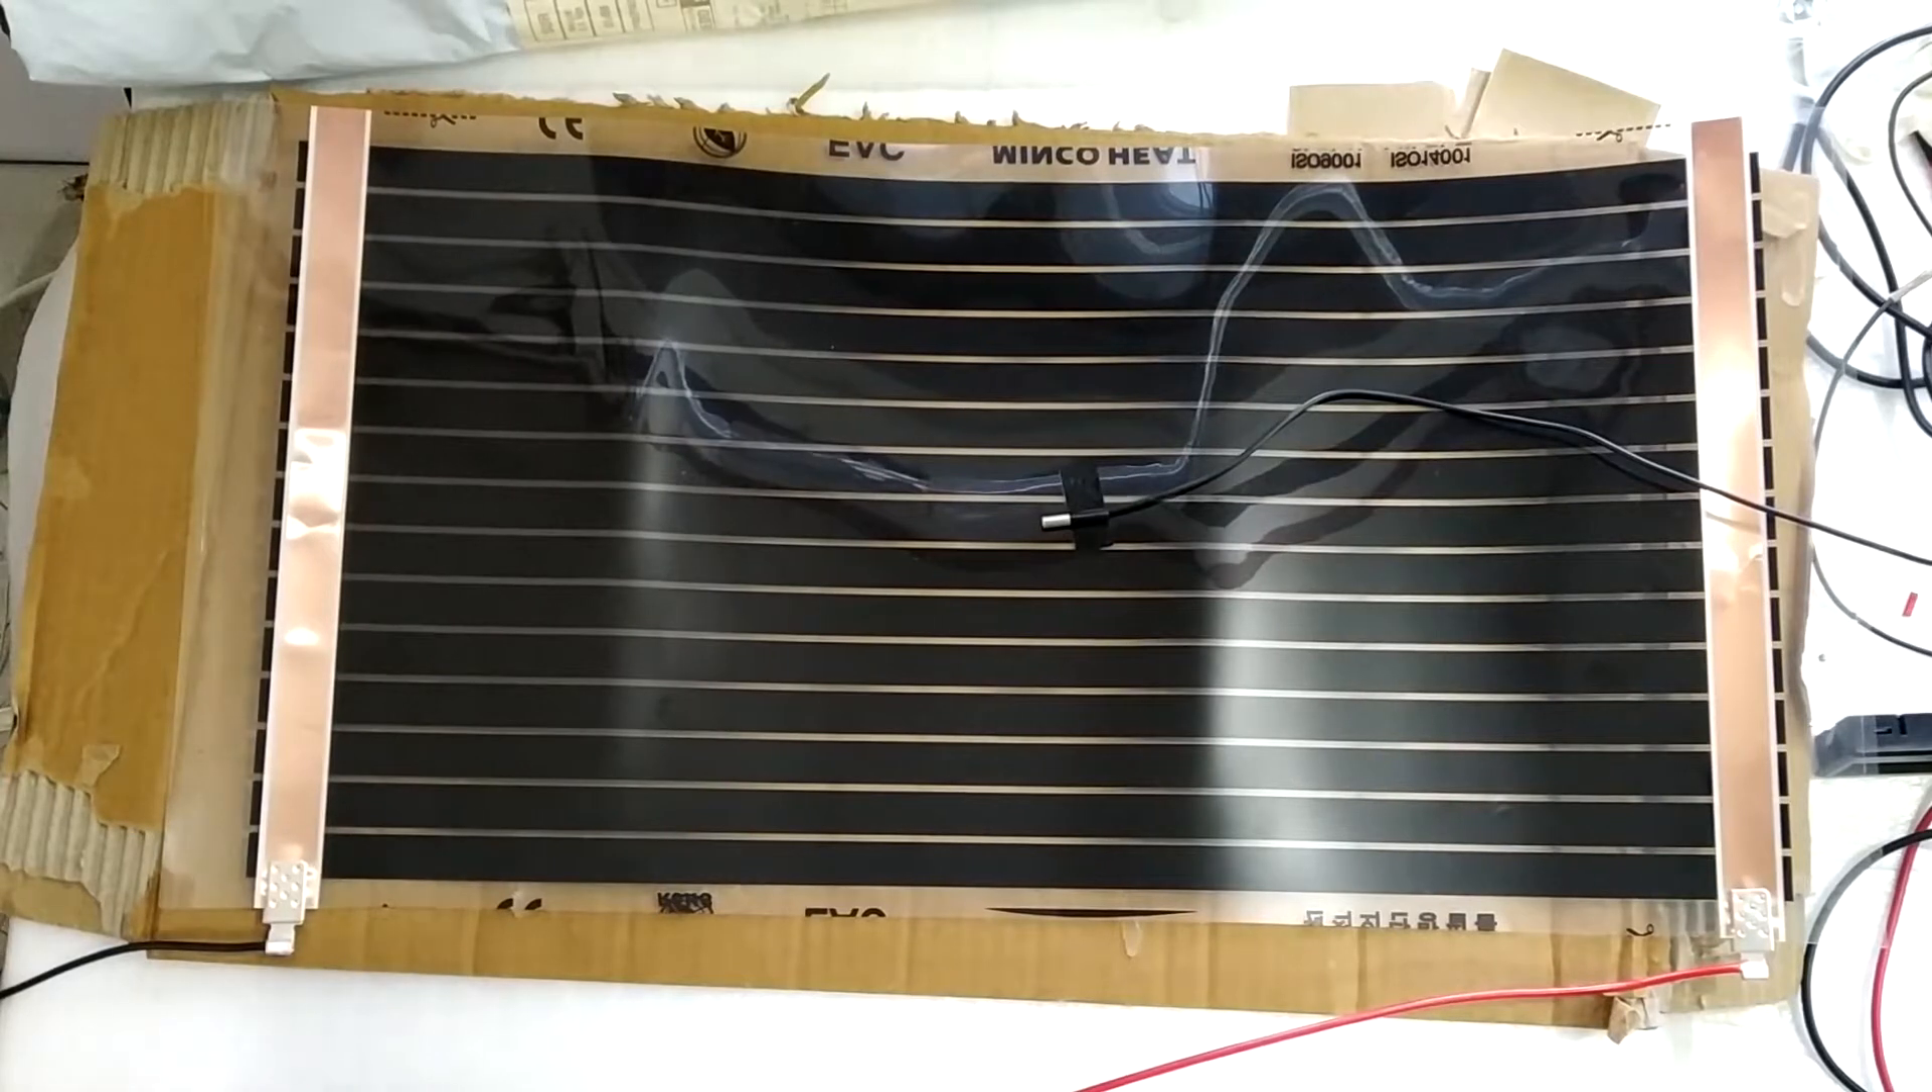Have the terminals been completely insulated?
No.